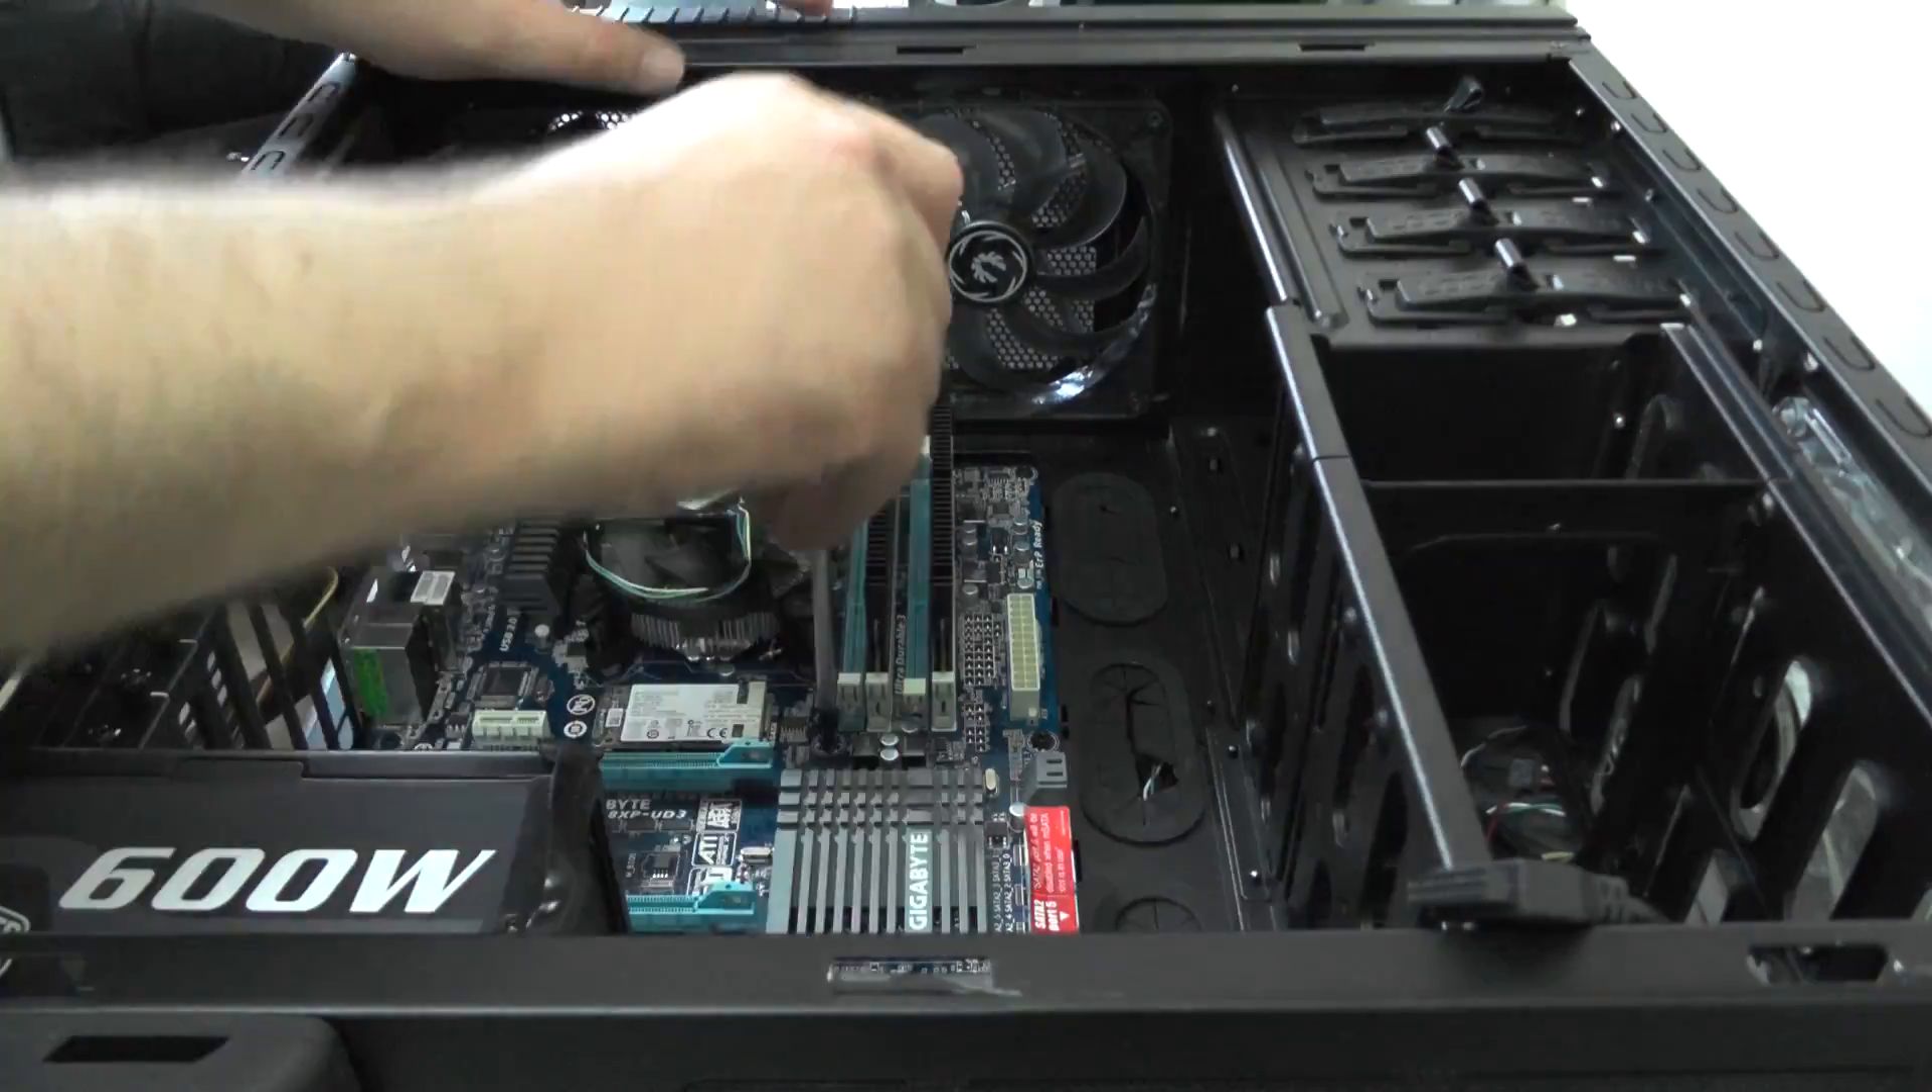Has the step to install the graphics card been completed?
No.